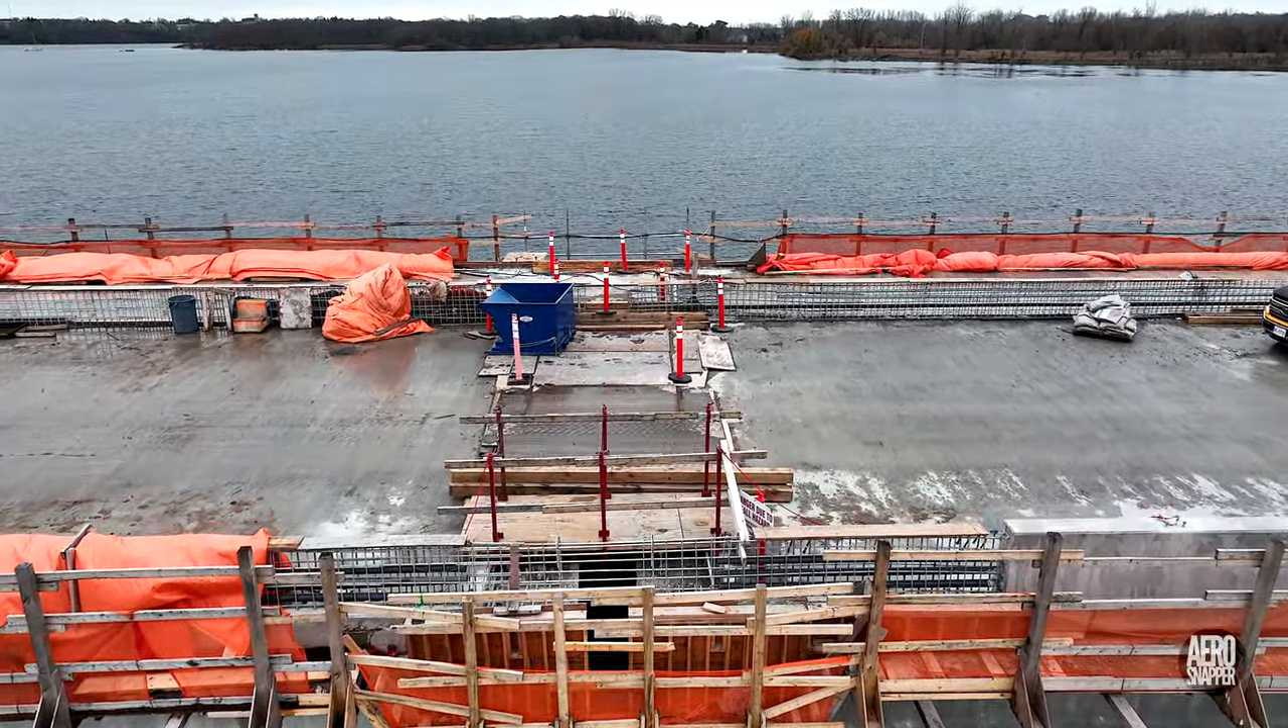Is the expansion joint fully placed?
No.